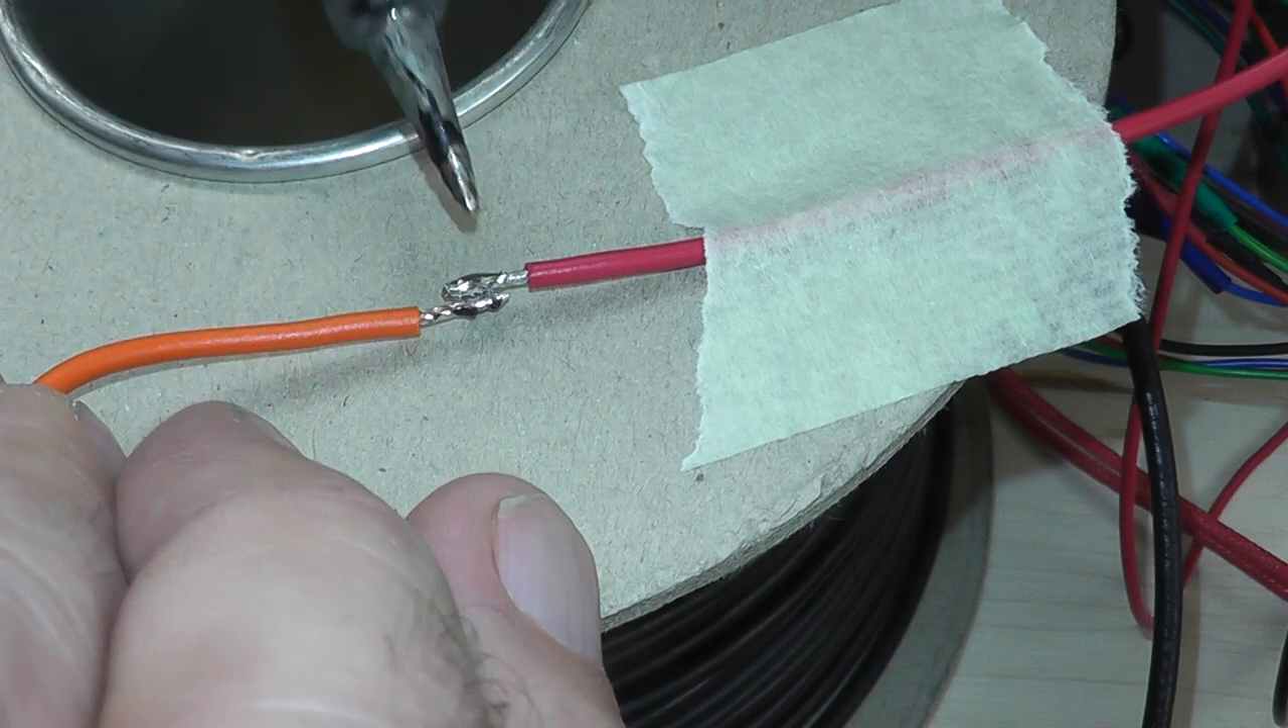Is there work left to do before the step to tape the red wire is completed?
No.